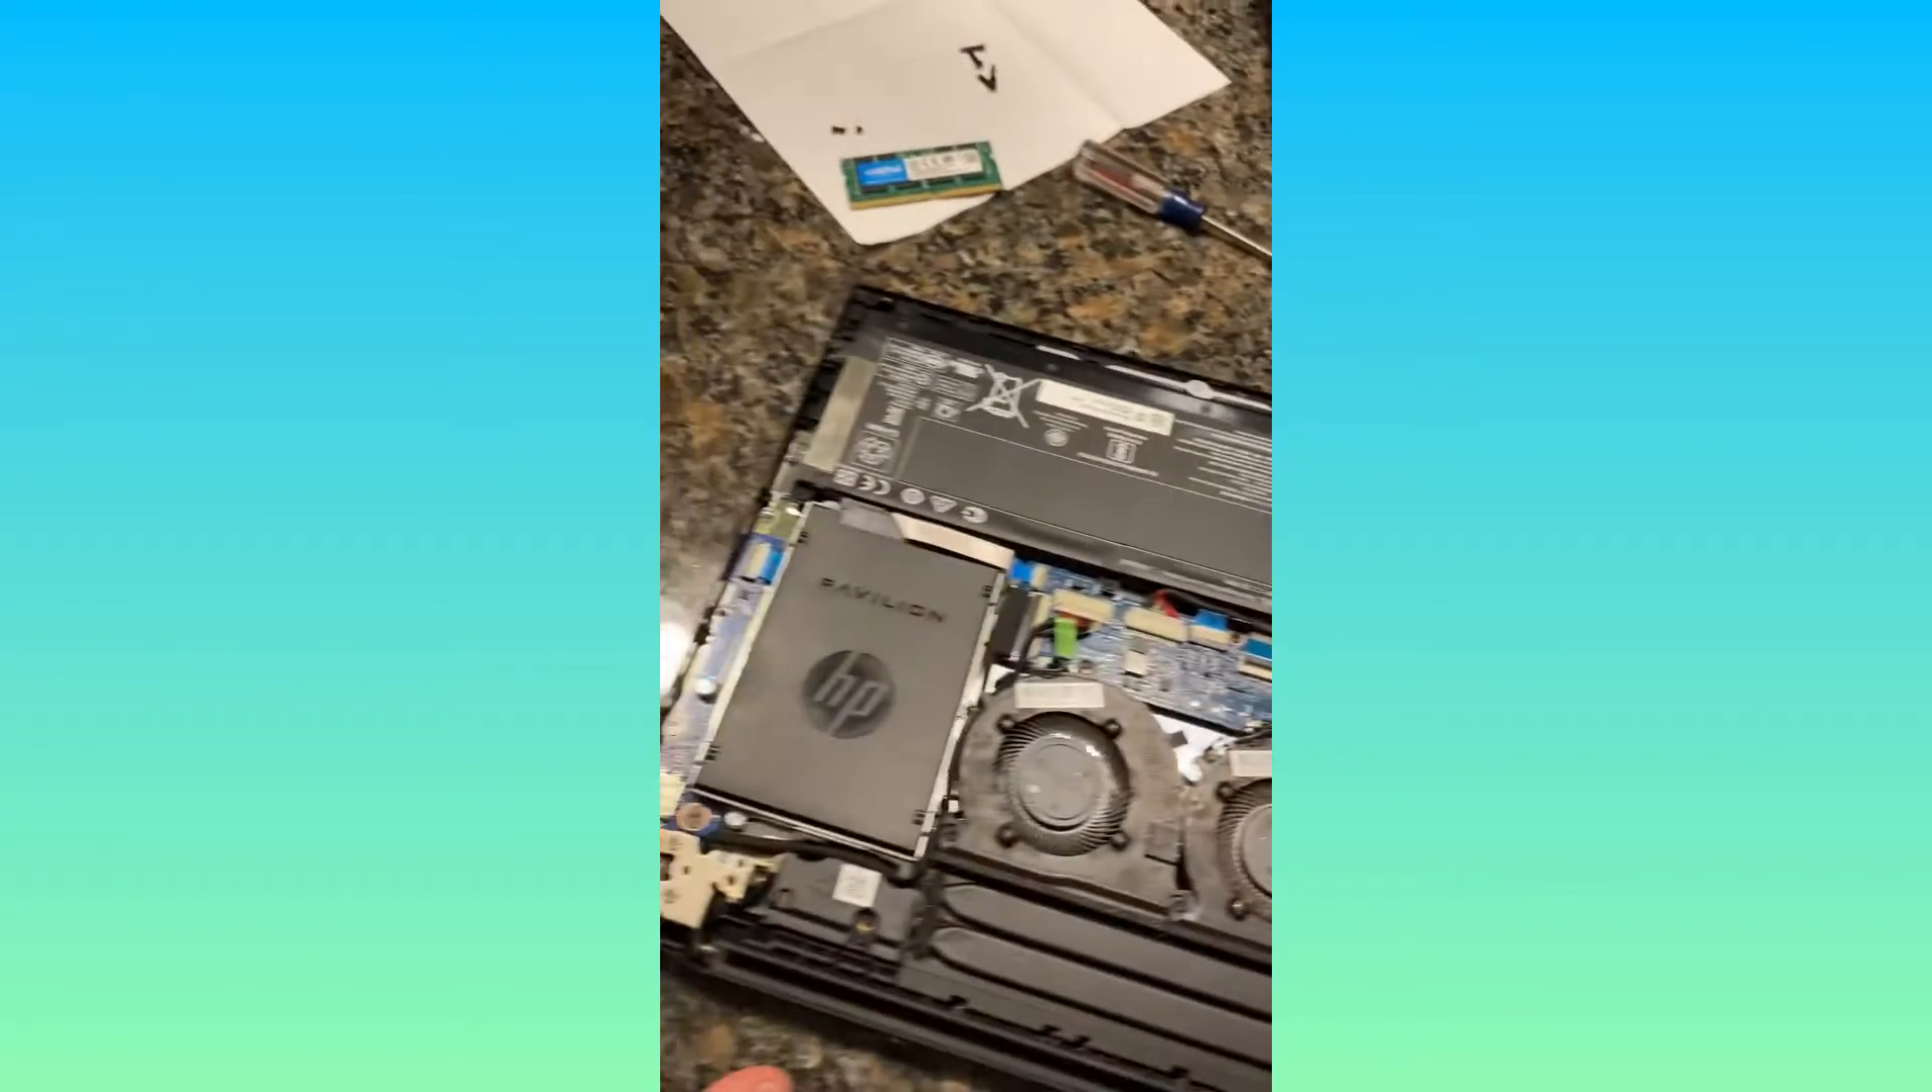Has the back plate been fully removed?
Yes.